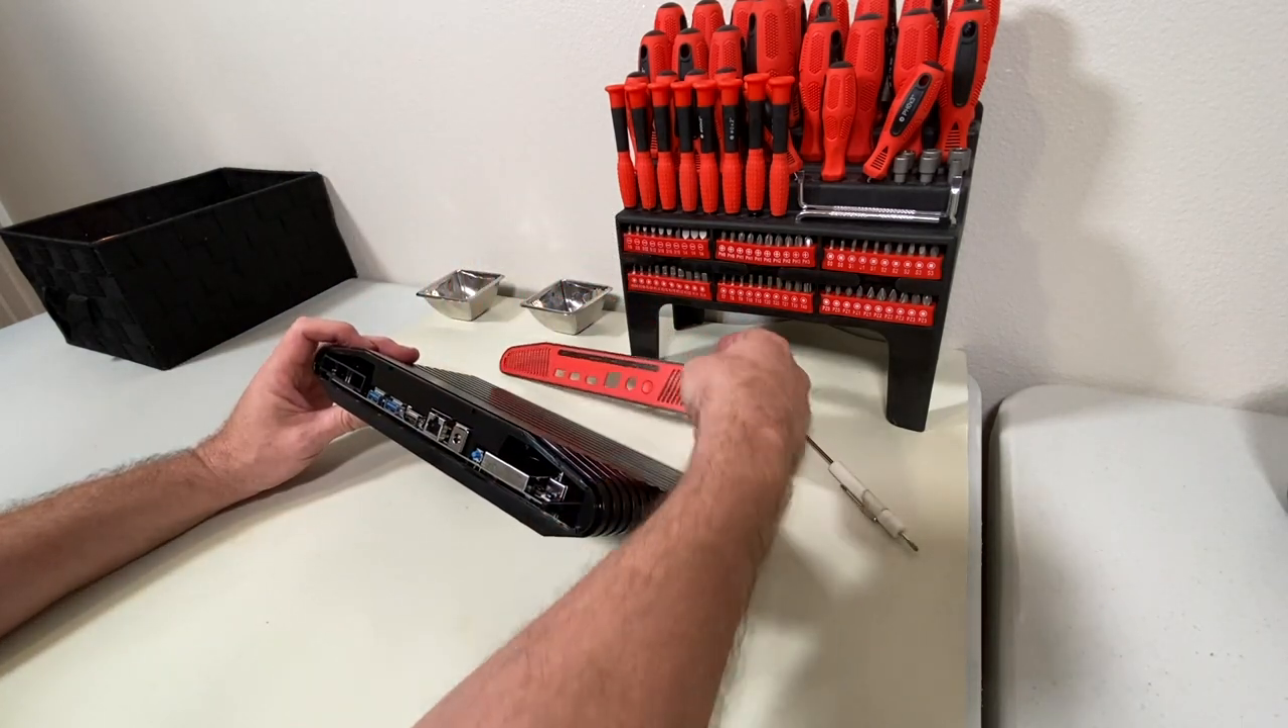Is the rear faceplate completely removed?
Yes.